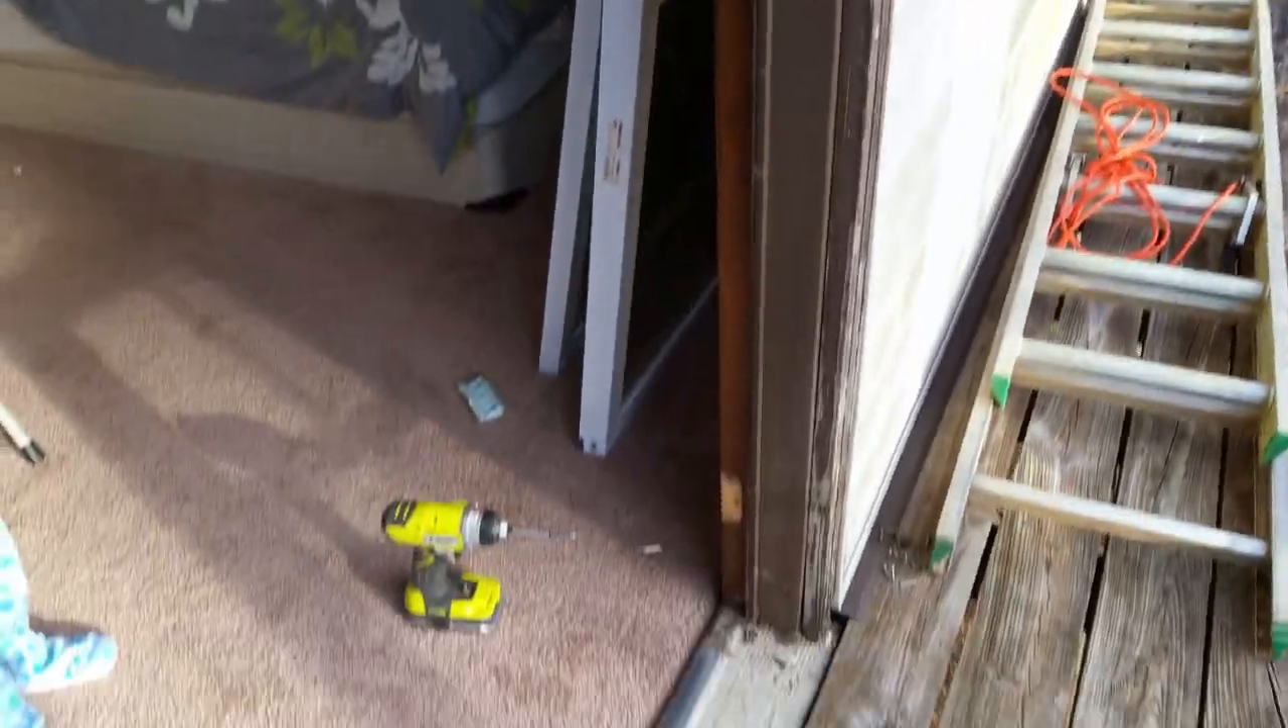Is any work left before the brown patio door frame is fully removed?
Yes.